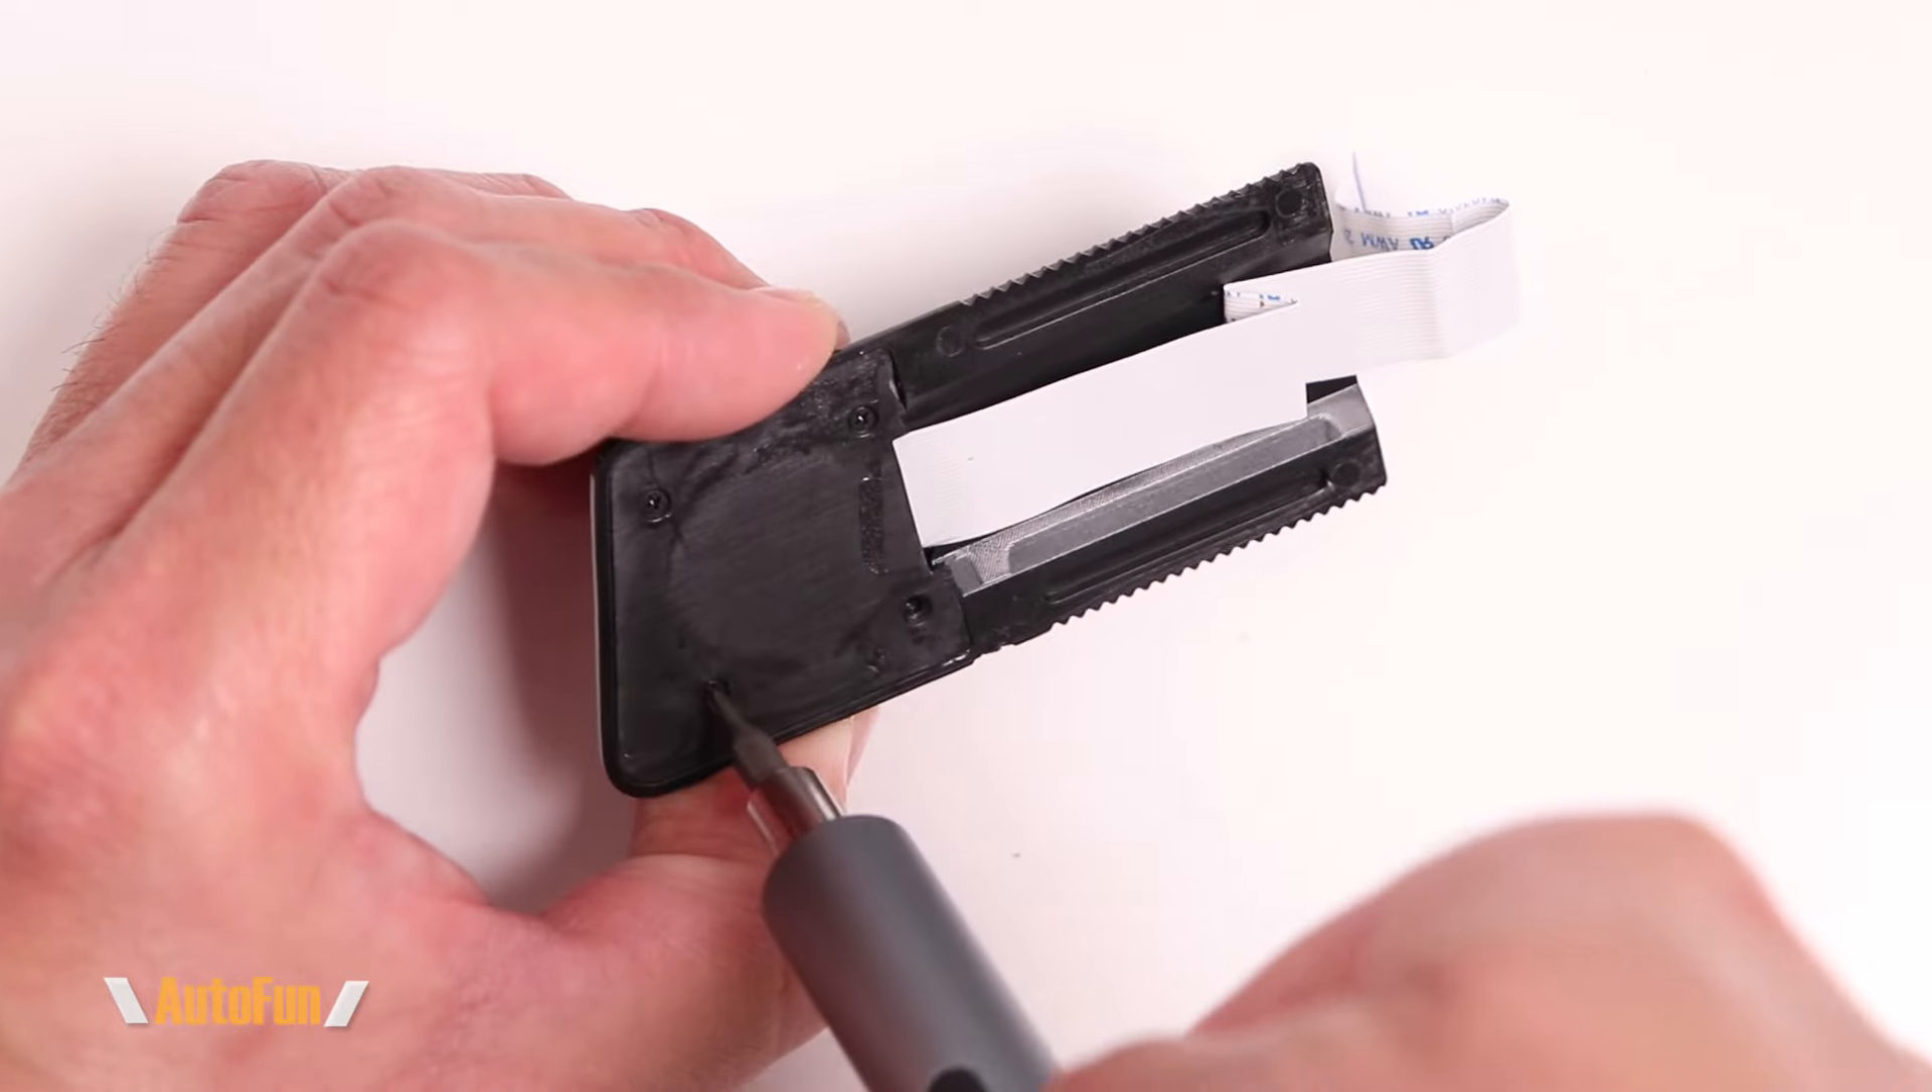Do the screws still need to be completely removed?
Yes.